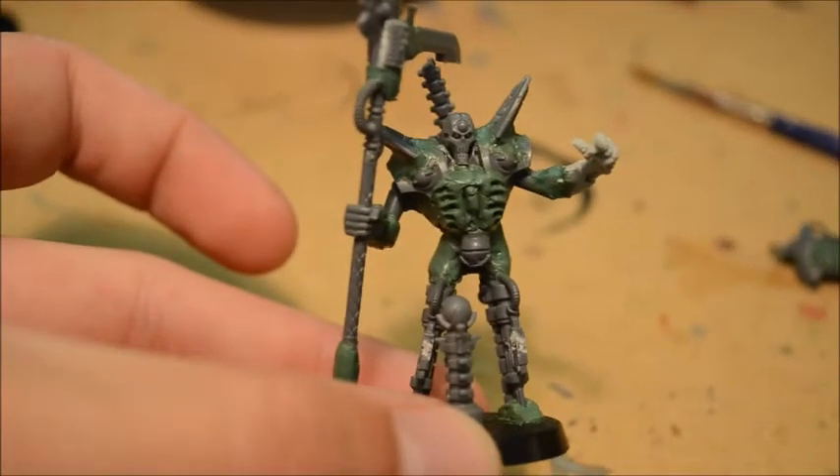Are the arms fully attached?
Yes.